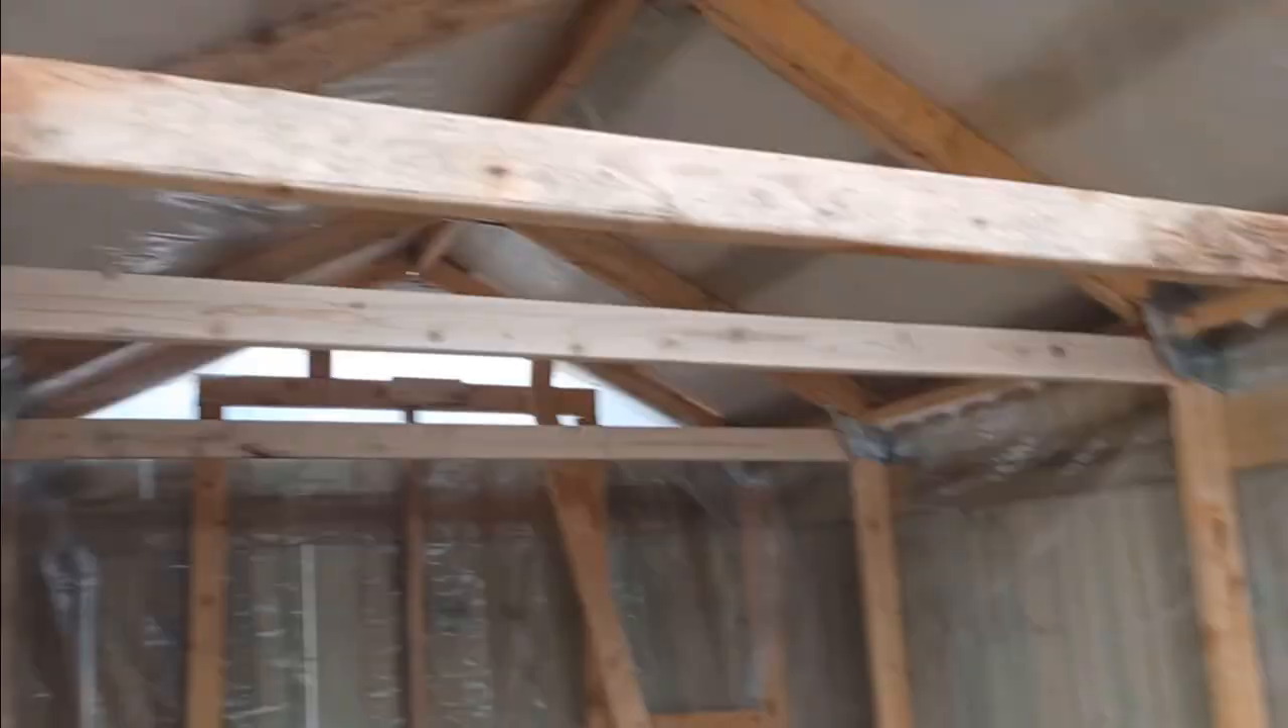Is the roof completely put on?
Yes.